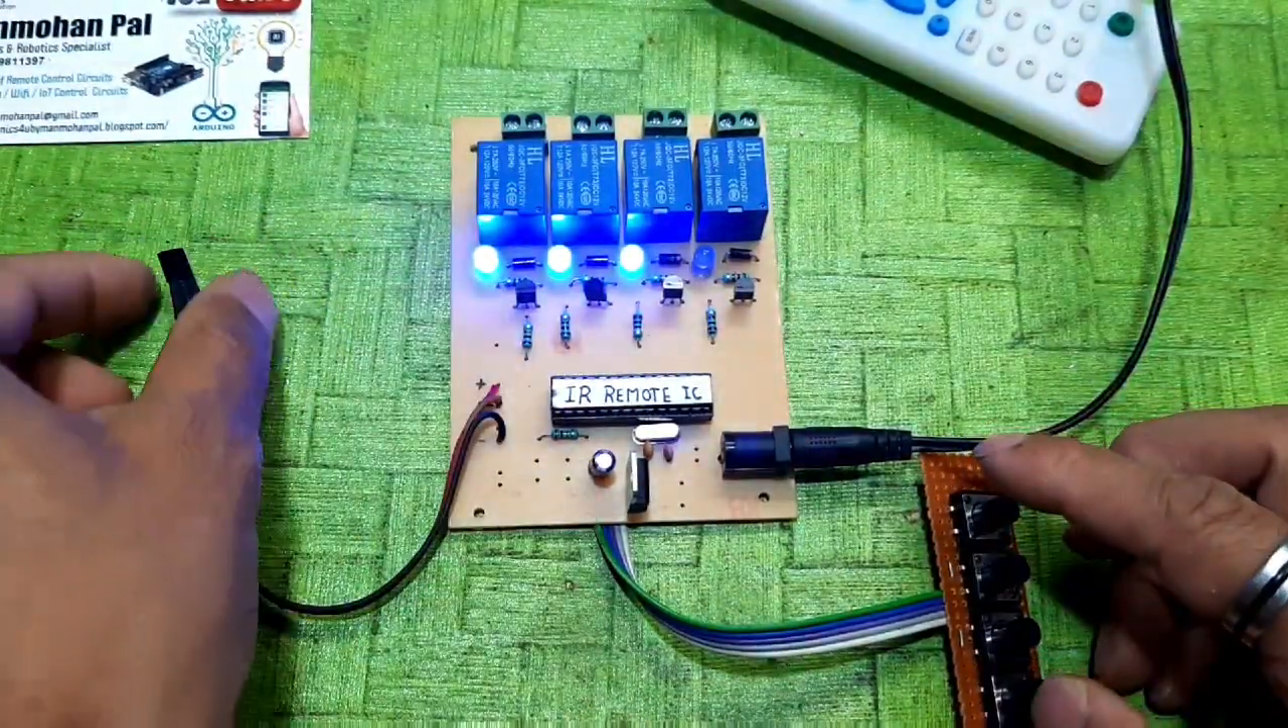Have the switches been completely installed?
Yes.